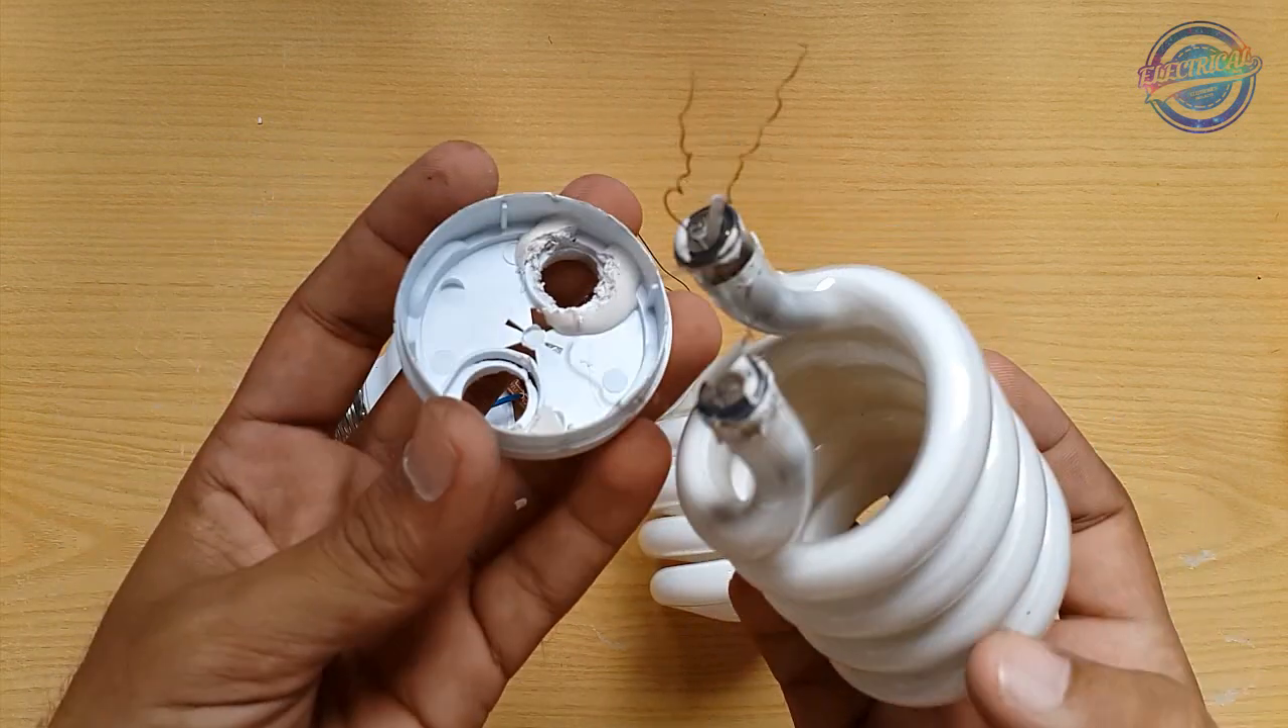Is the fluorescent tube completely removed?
Yes.